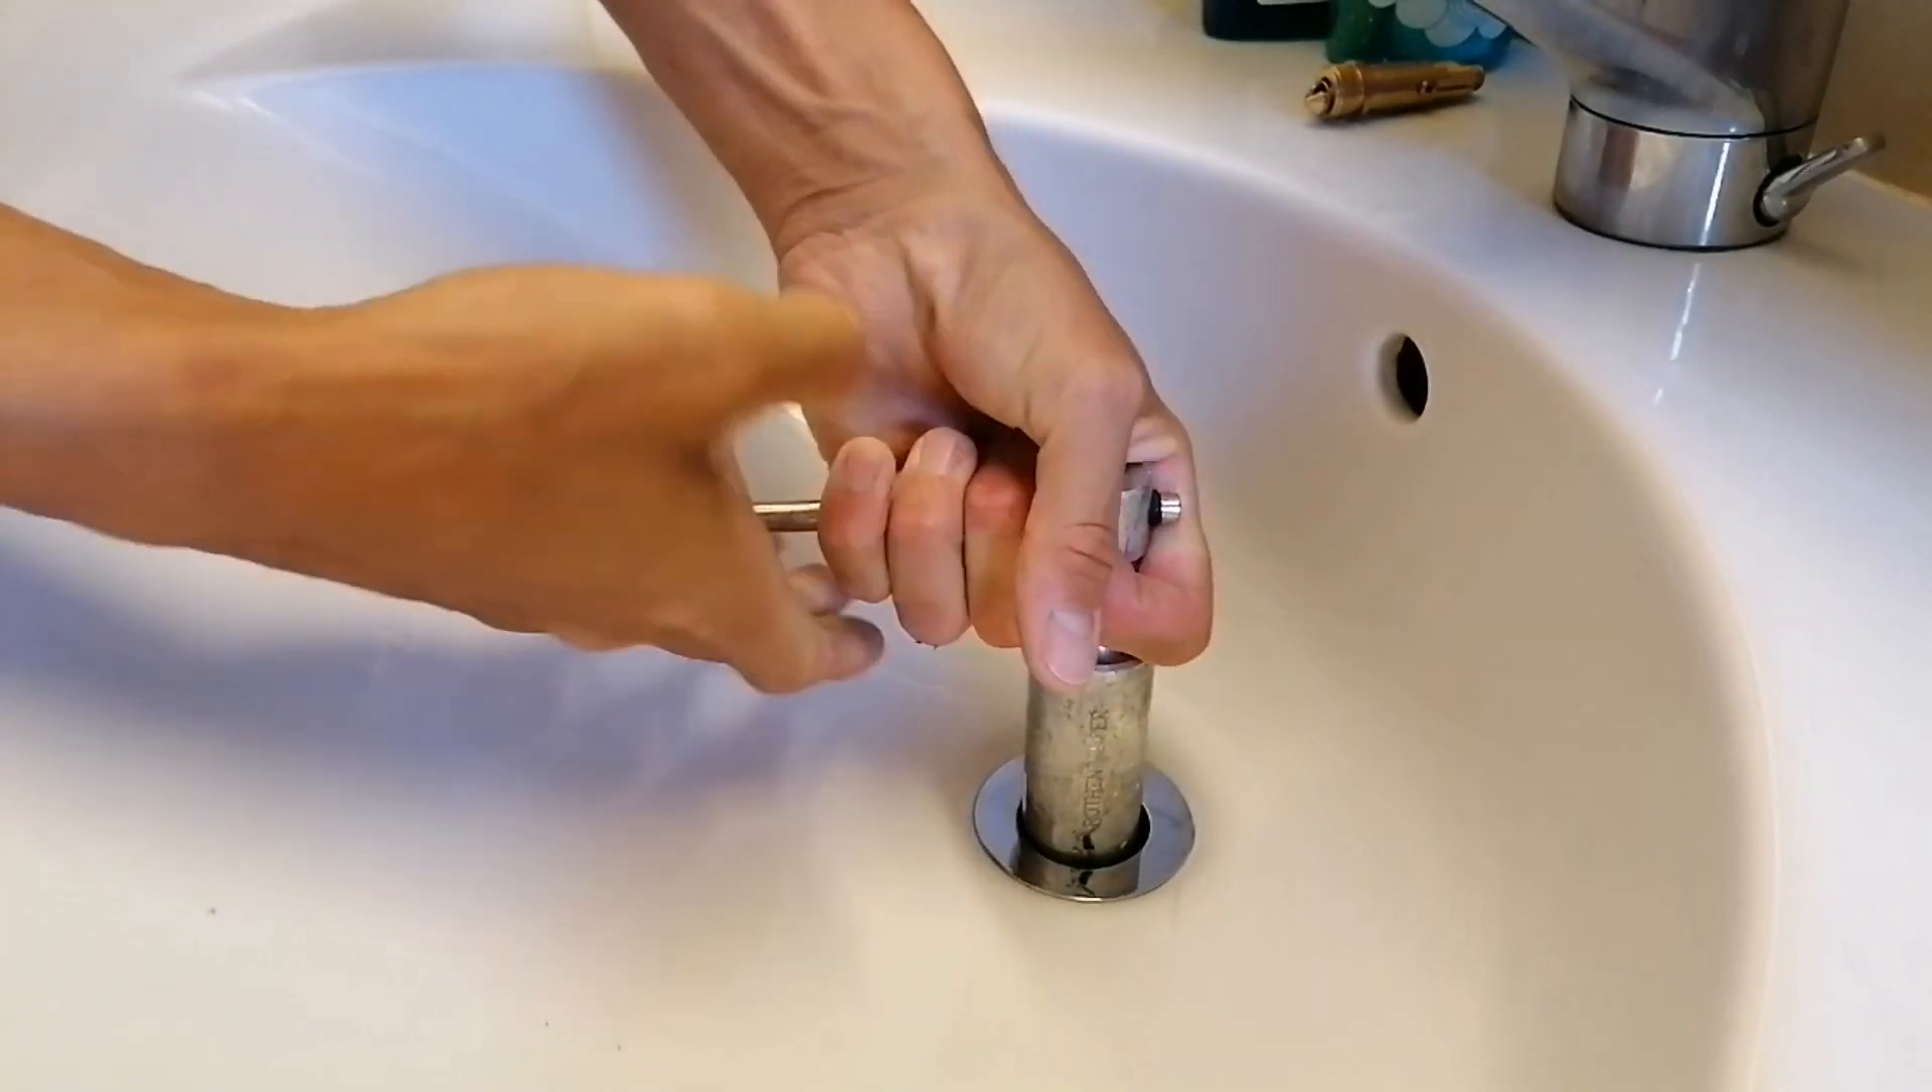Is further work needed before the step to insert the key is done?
No.